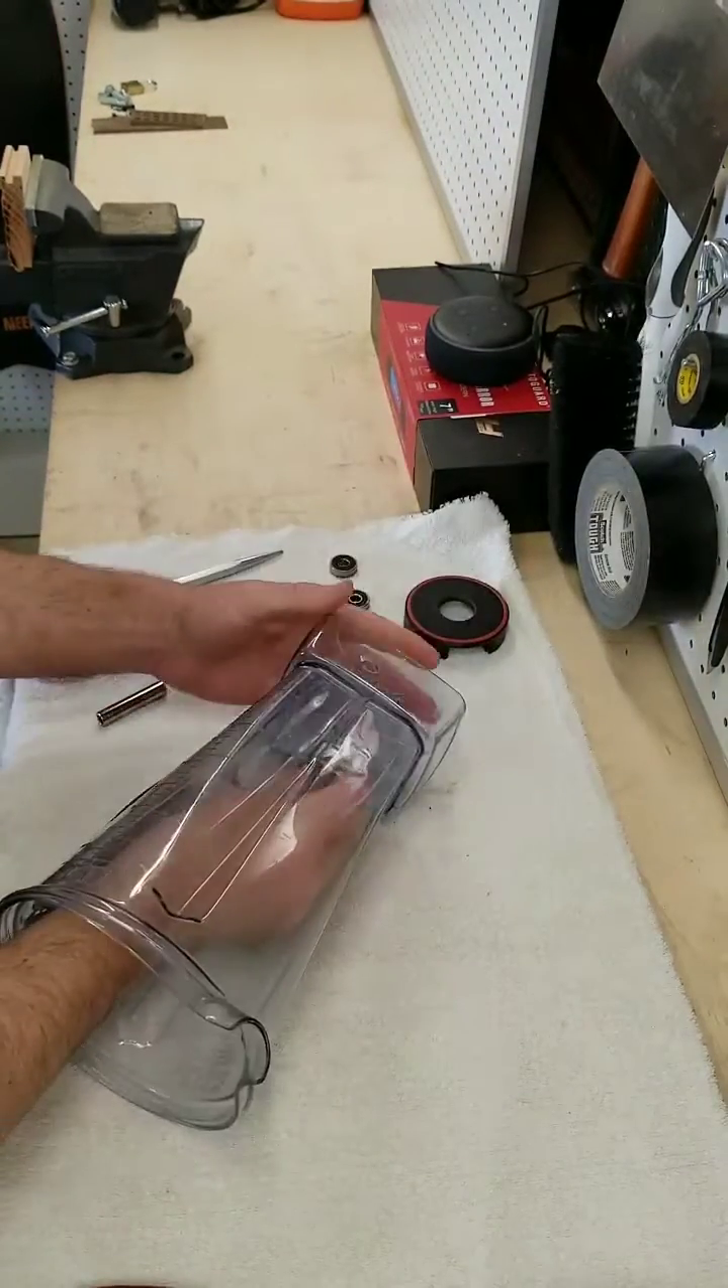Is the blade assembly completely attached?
No.